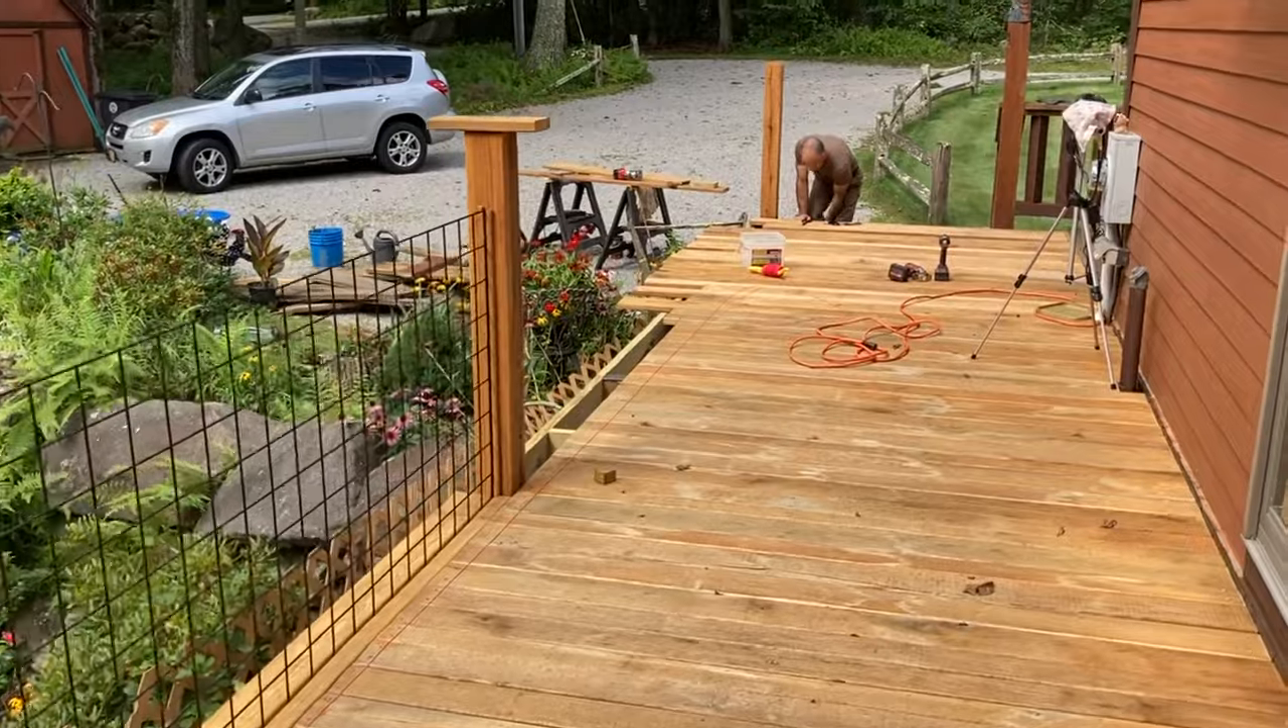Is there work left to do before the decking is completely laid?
Yes.